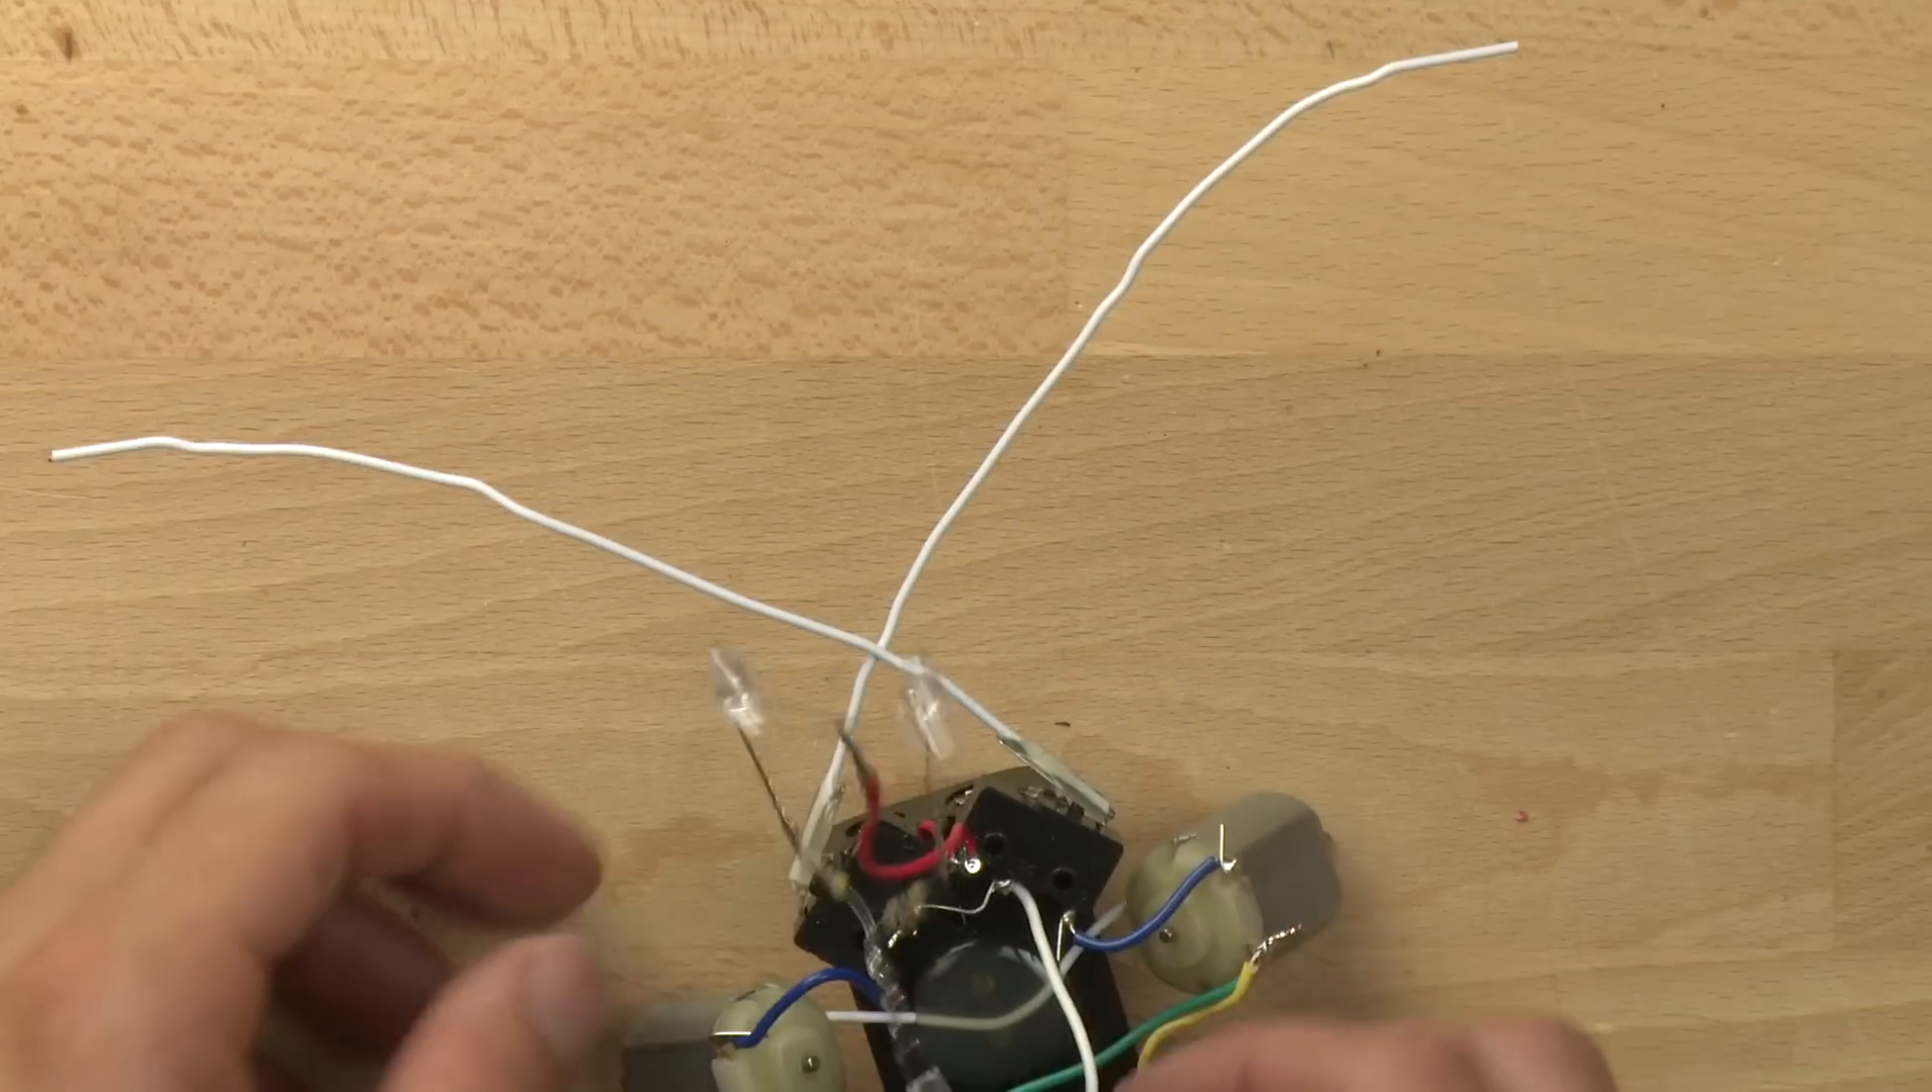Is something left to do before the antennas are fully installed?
No.